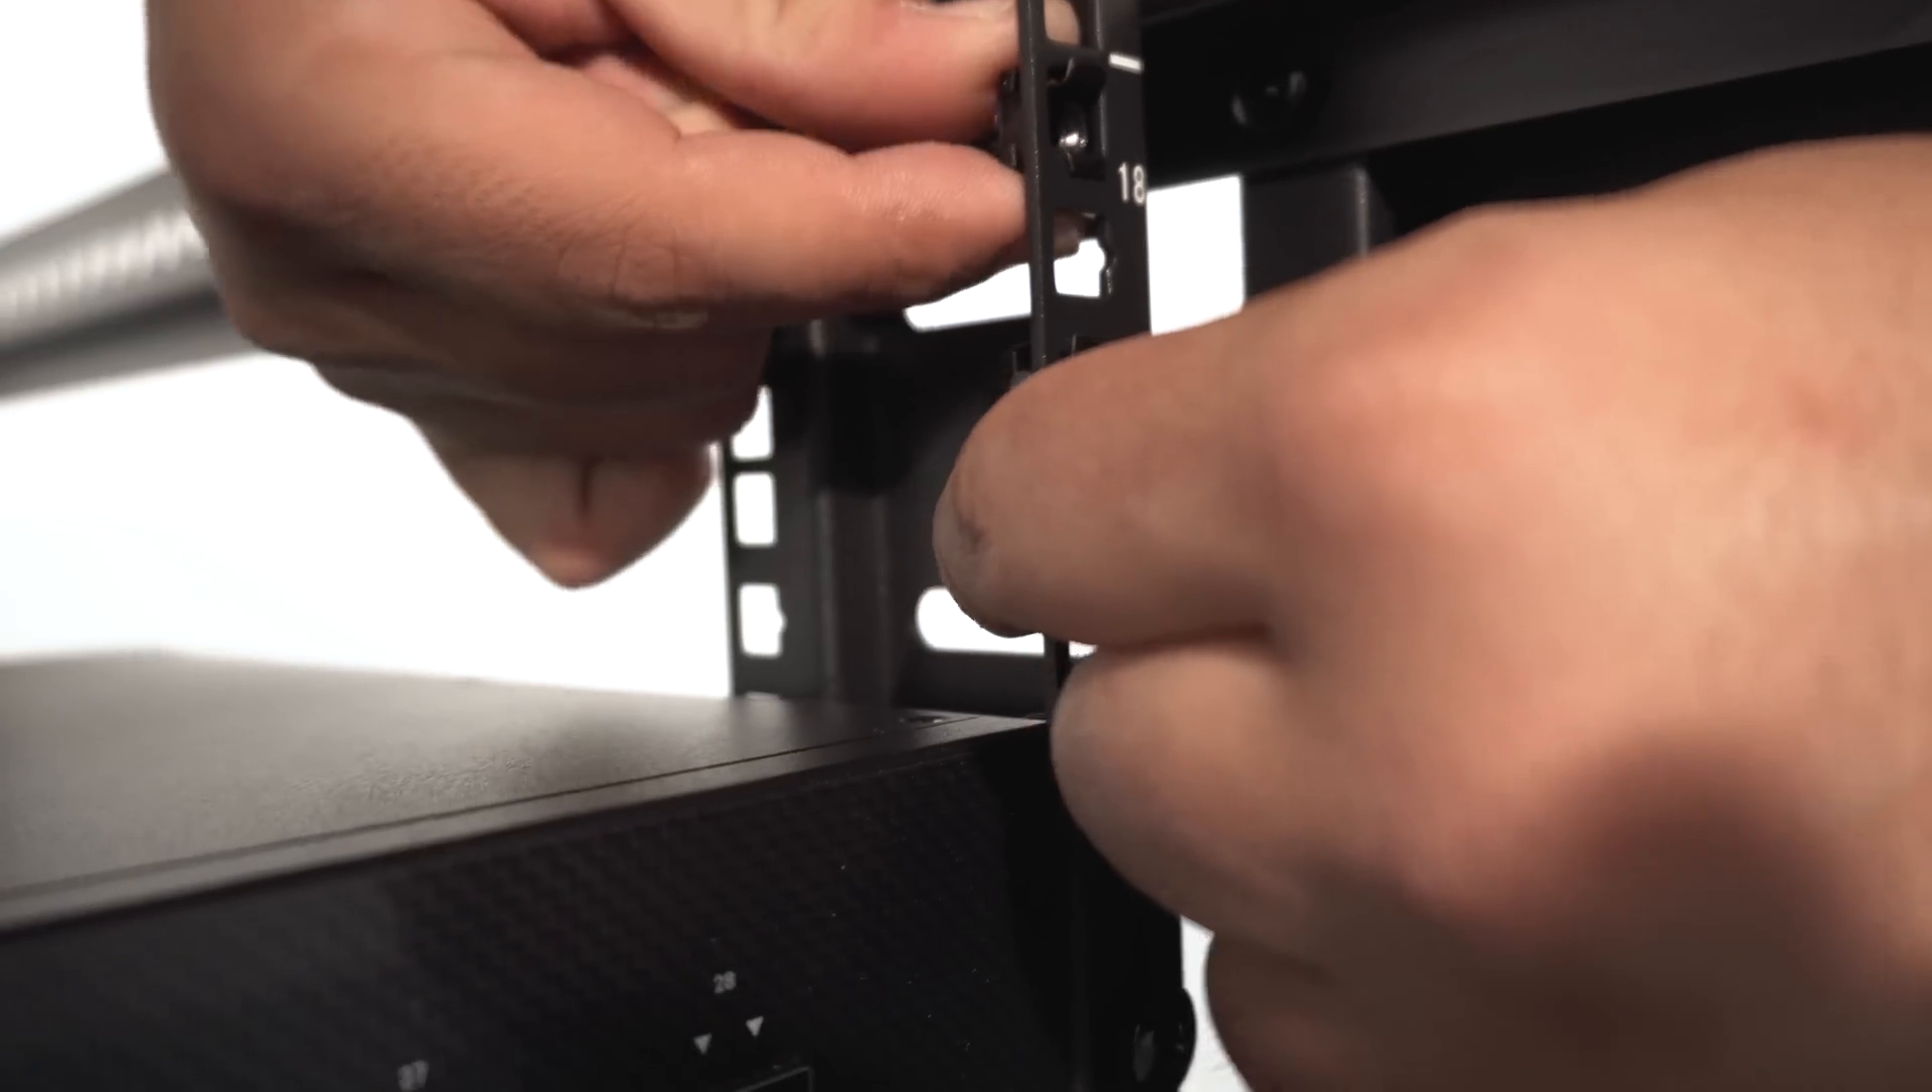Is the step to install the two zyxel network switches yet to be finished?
Yes.